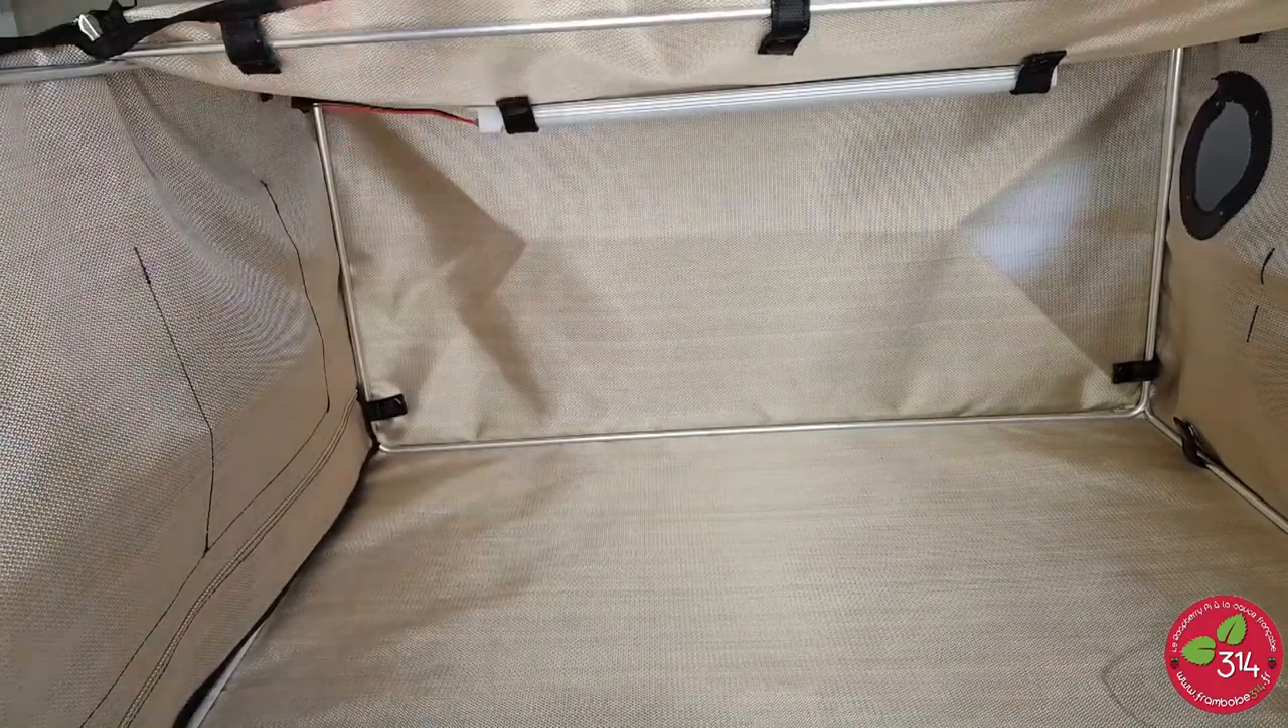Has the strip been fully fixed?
Yes.